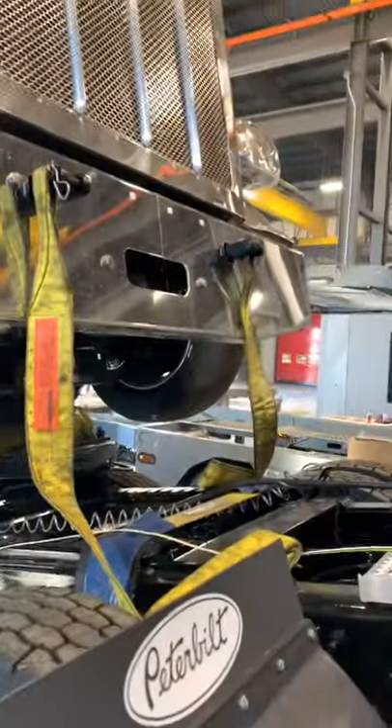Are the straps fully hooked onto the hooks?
Yes.